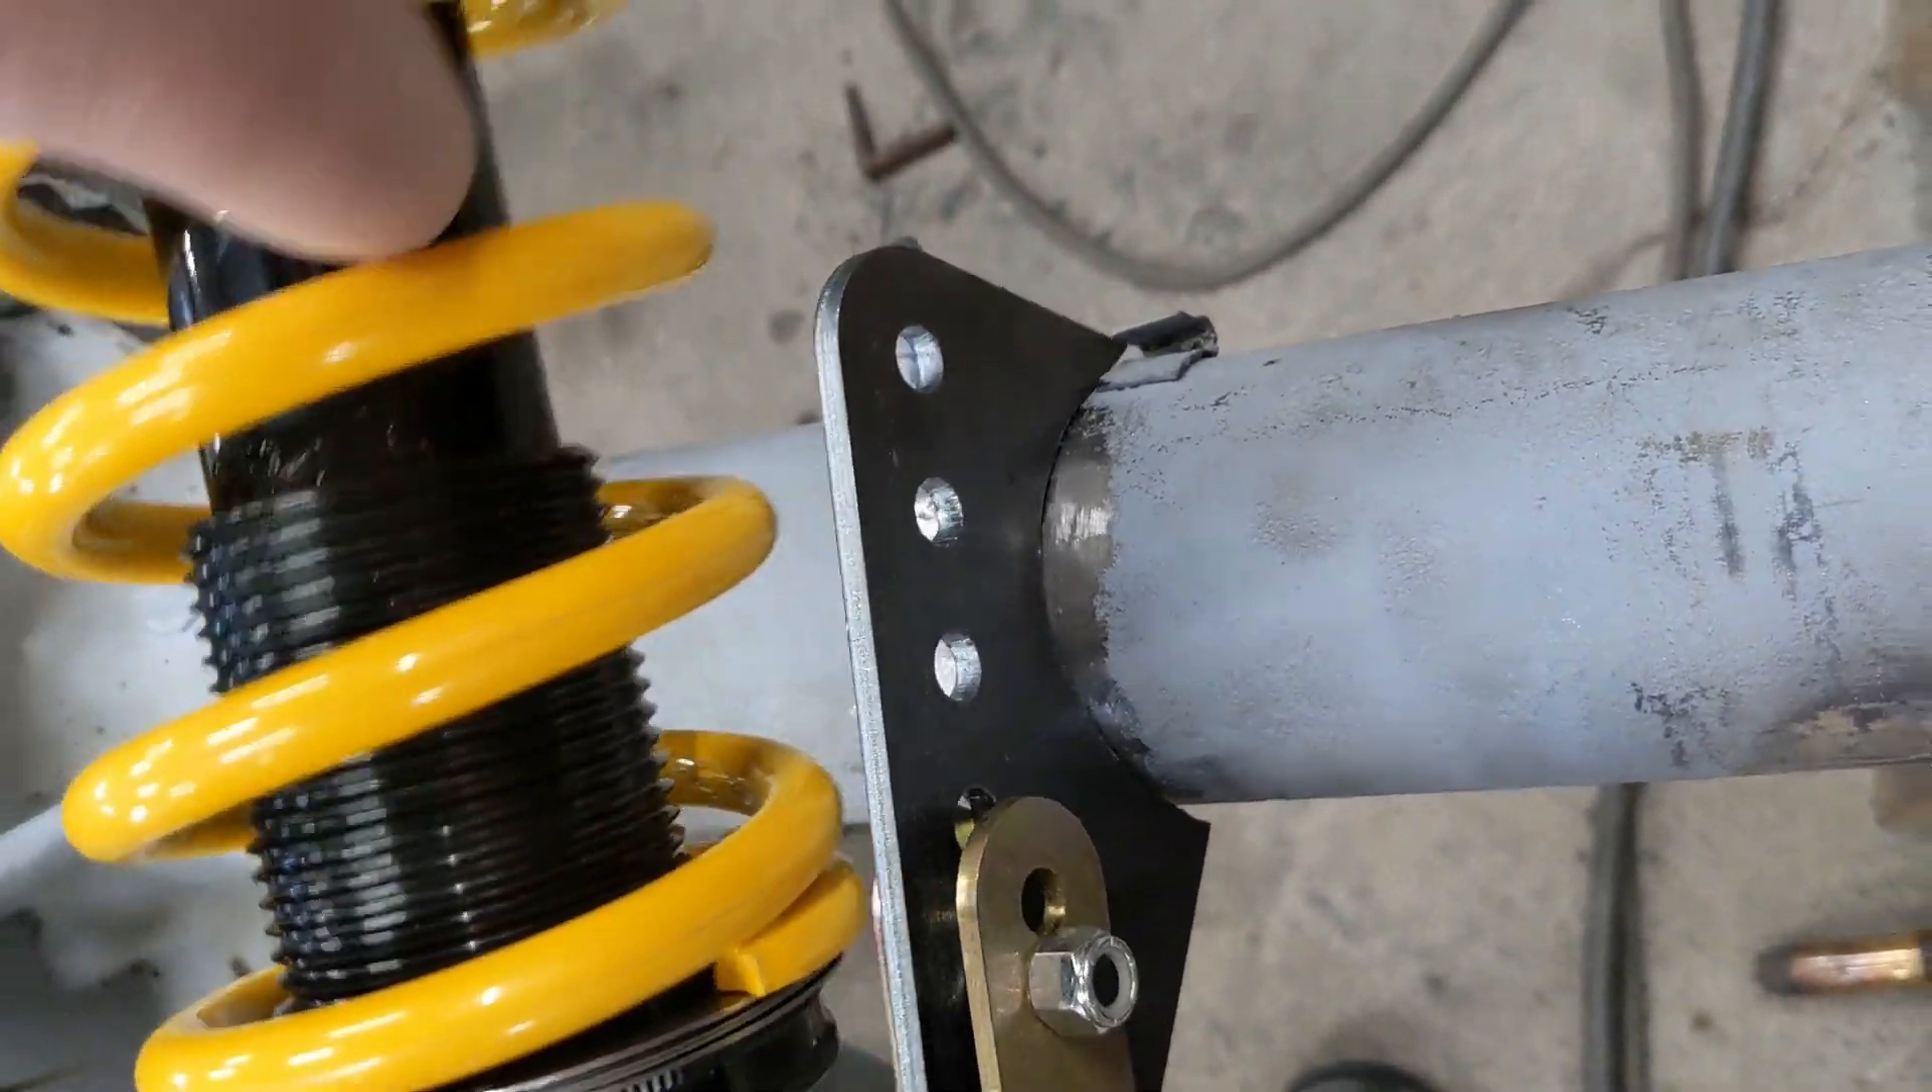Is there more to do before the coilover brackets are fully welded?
Yes.